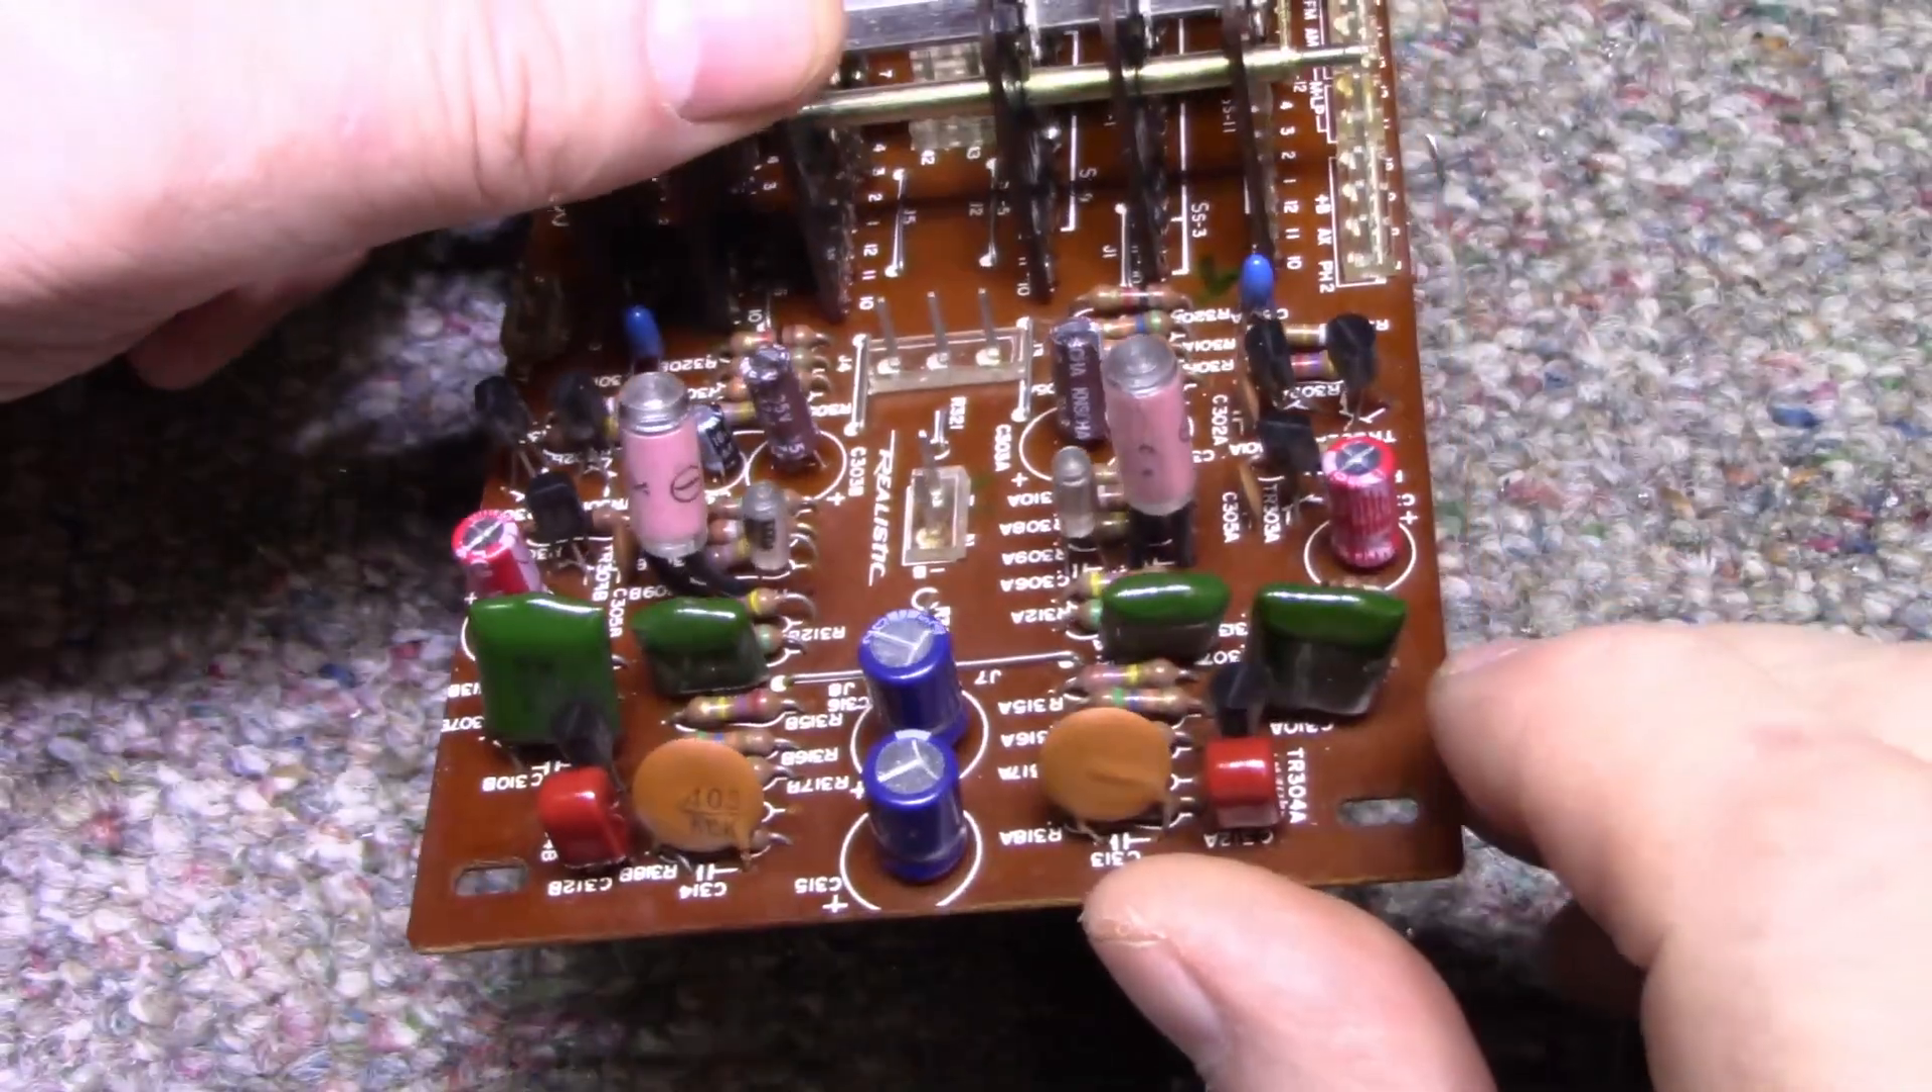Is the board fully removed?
Yes.